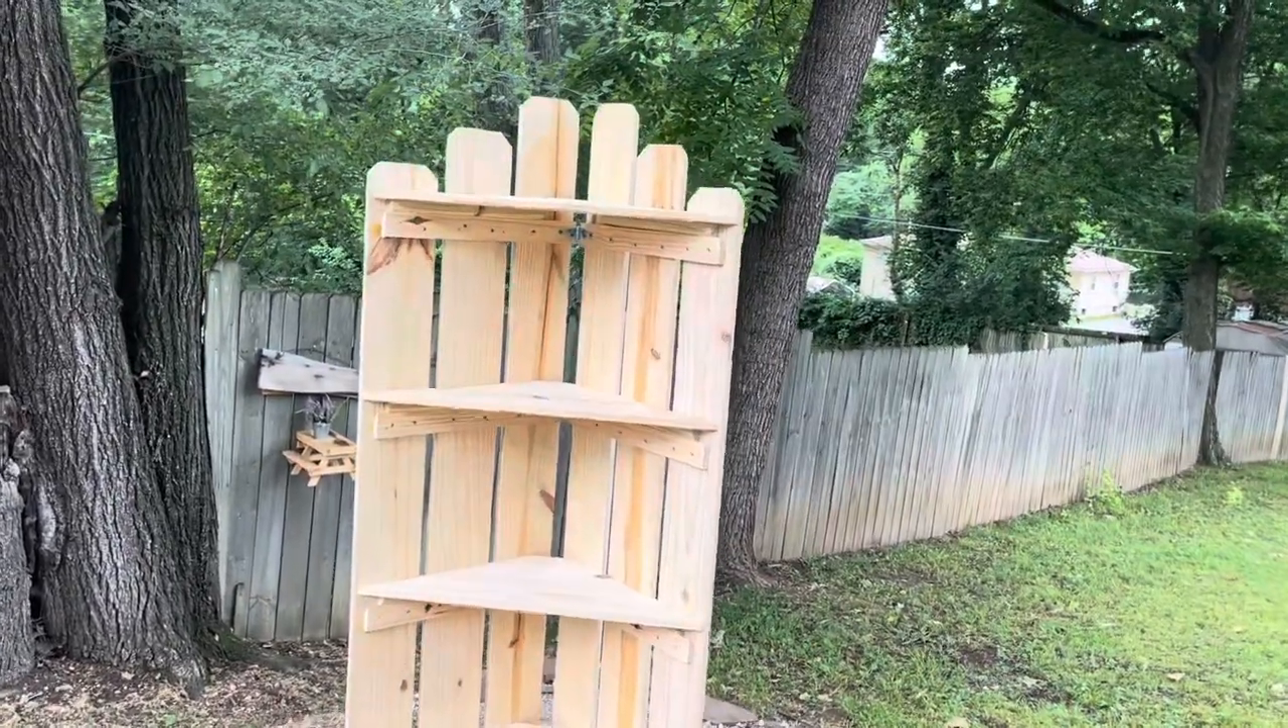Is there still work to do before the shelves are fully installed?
No.